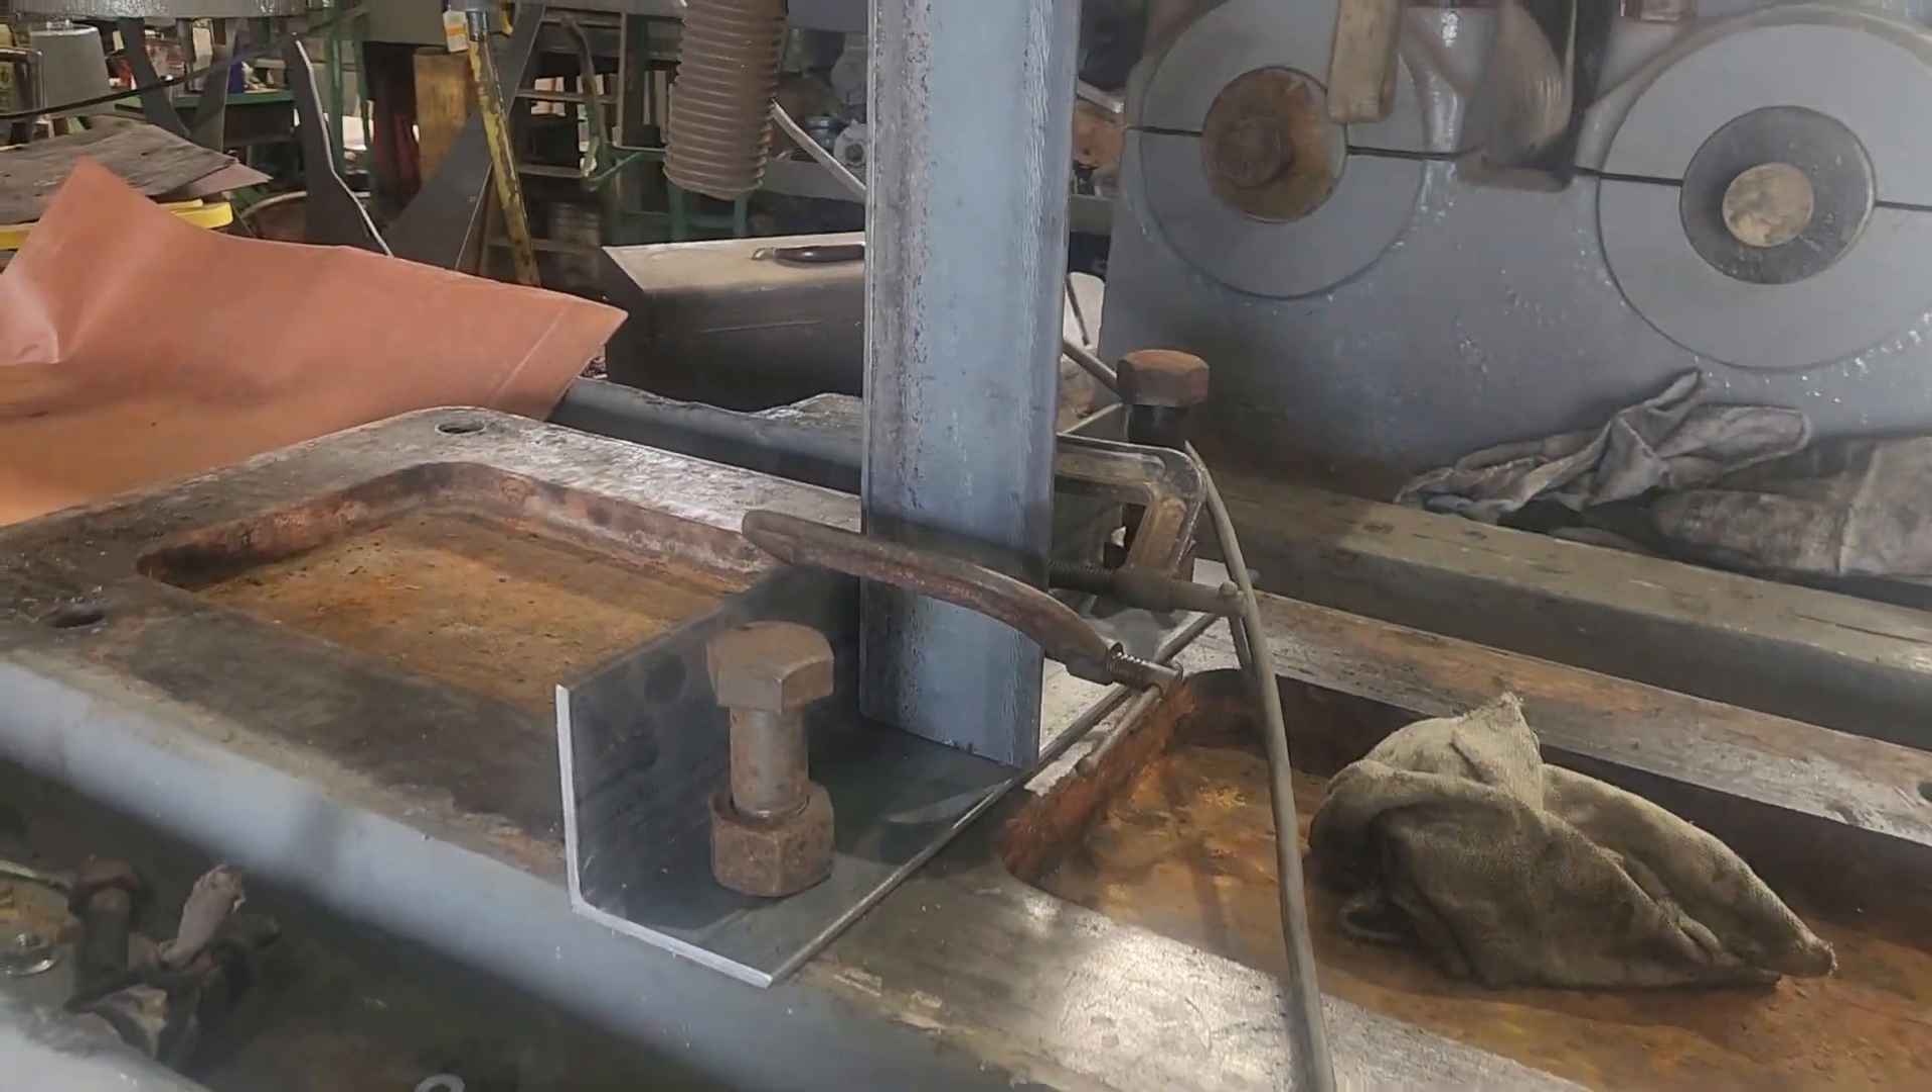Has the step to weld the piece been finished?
No.